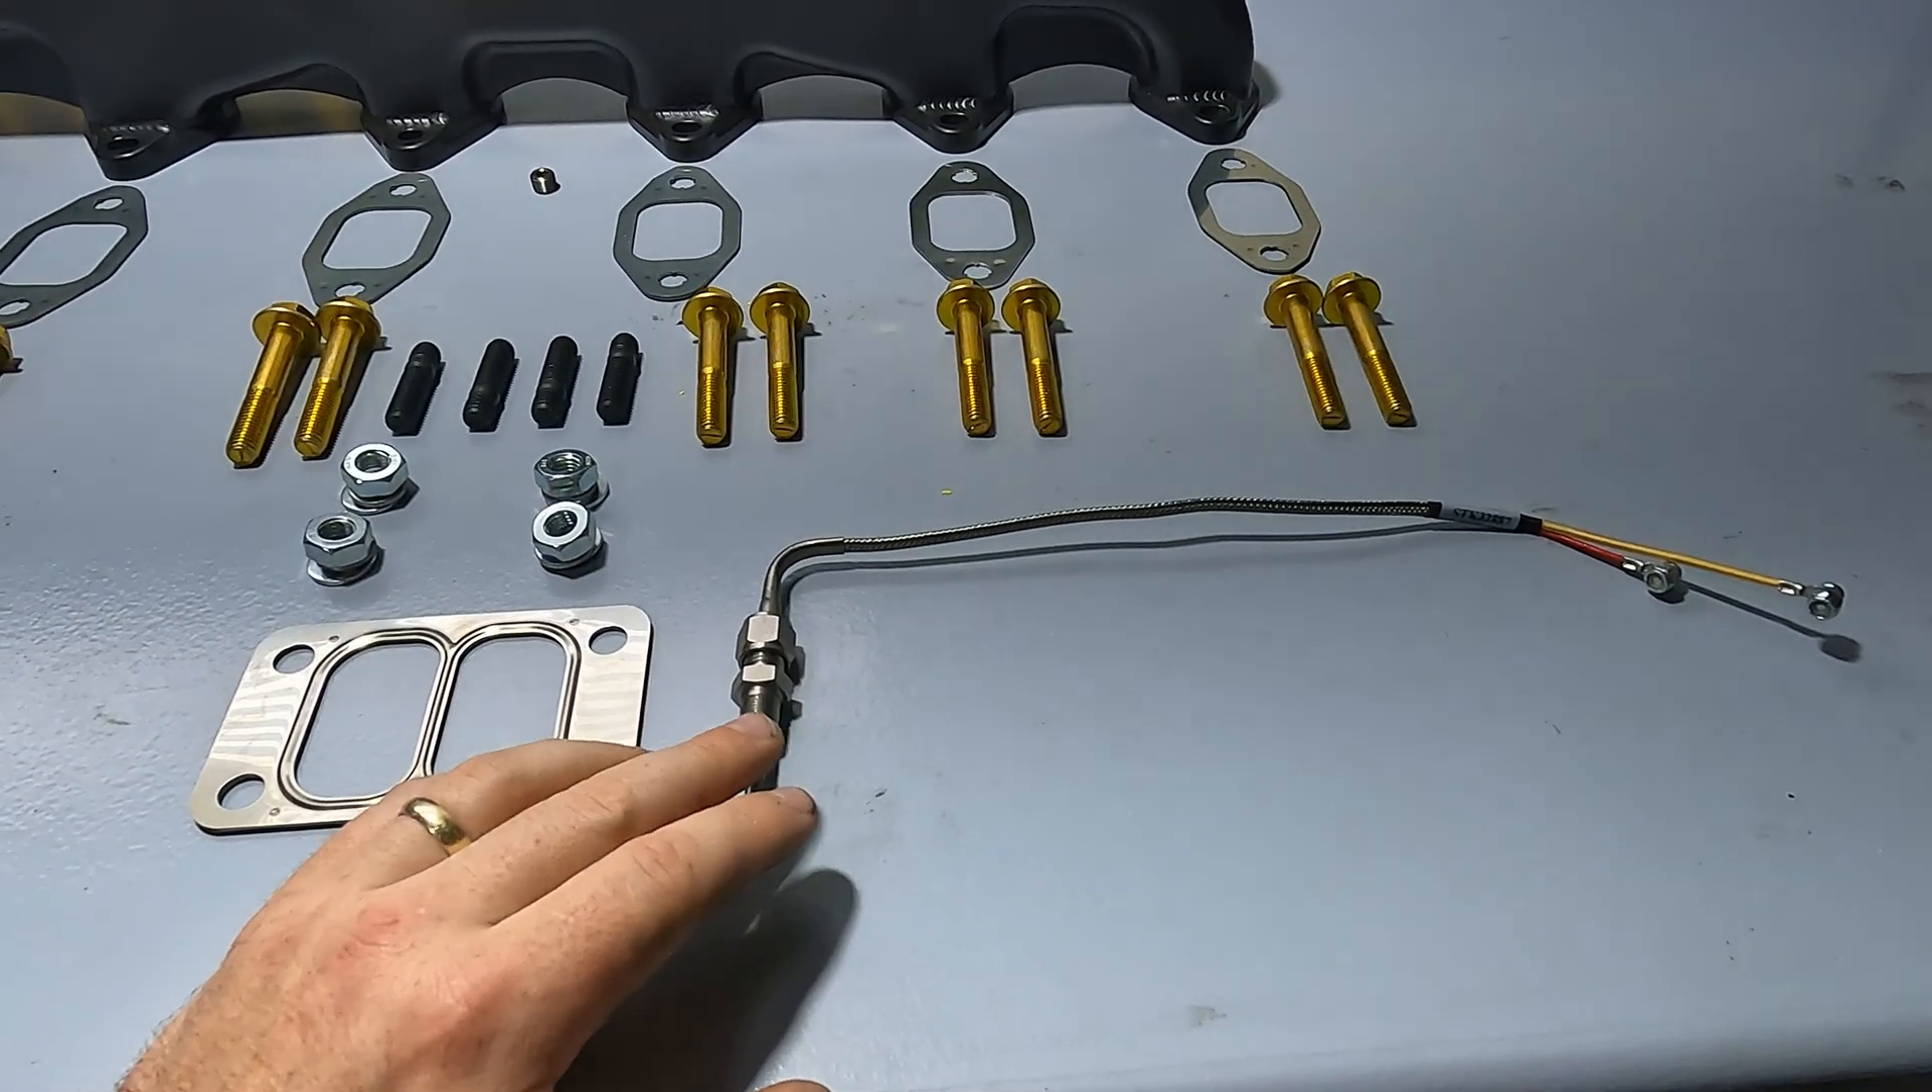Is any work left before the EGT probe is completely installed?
Yes.